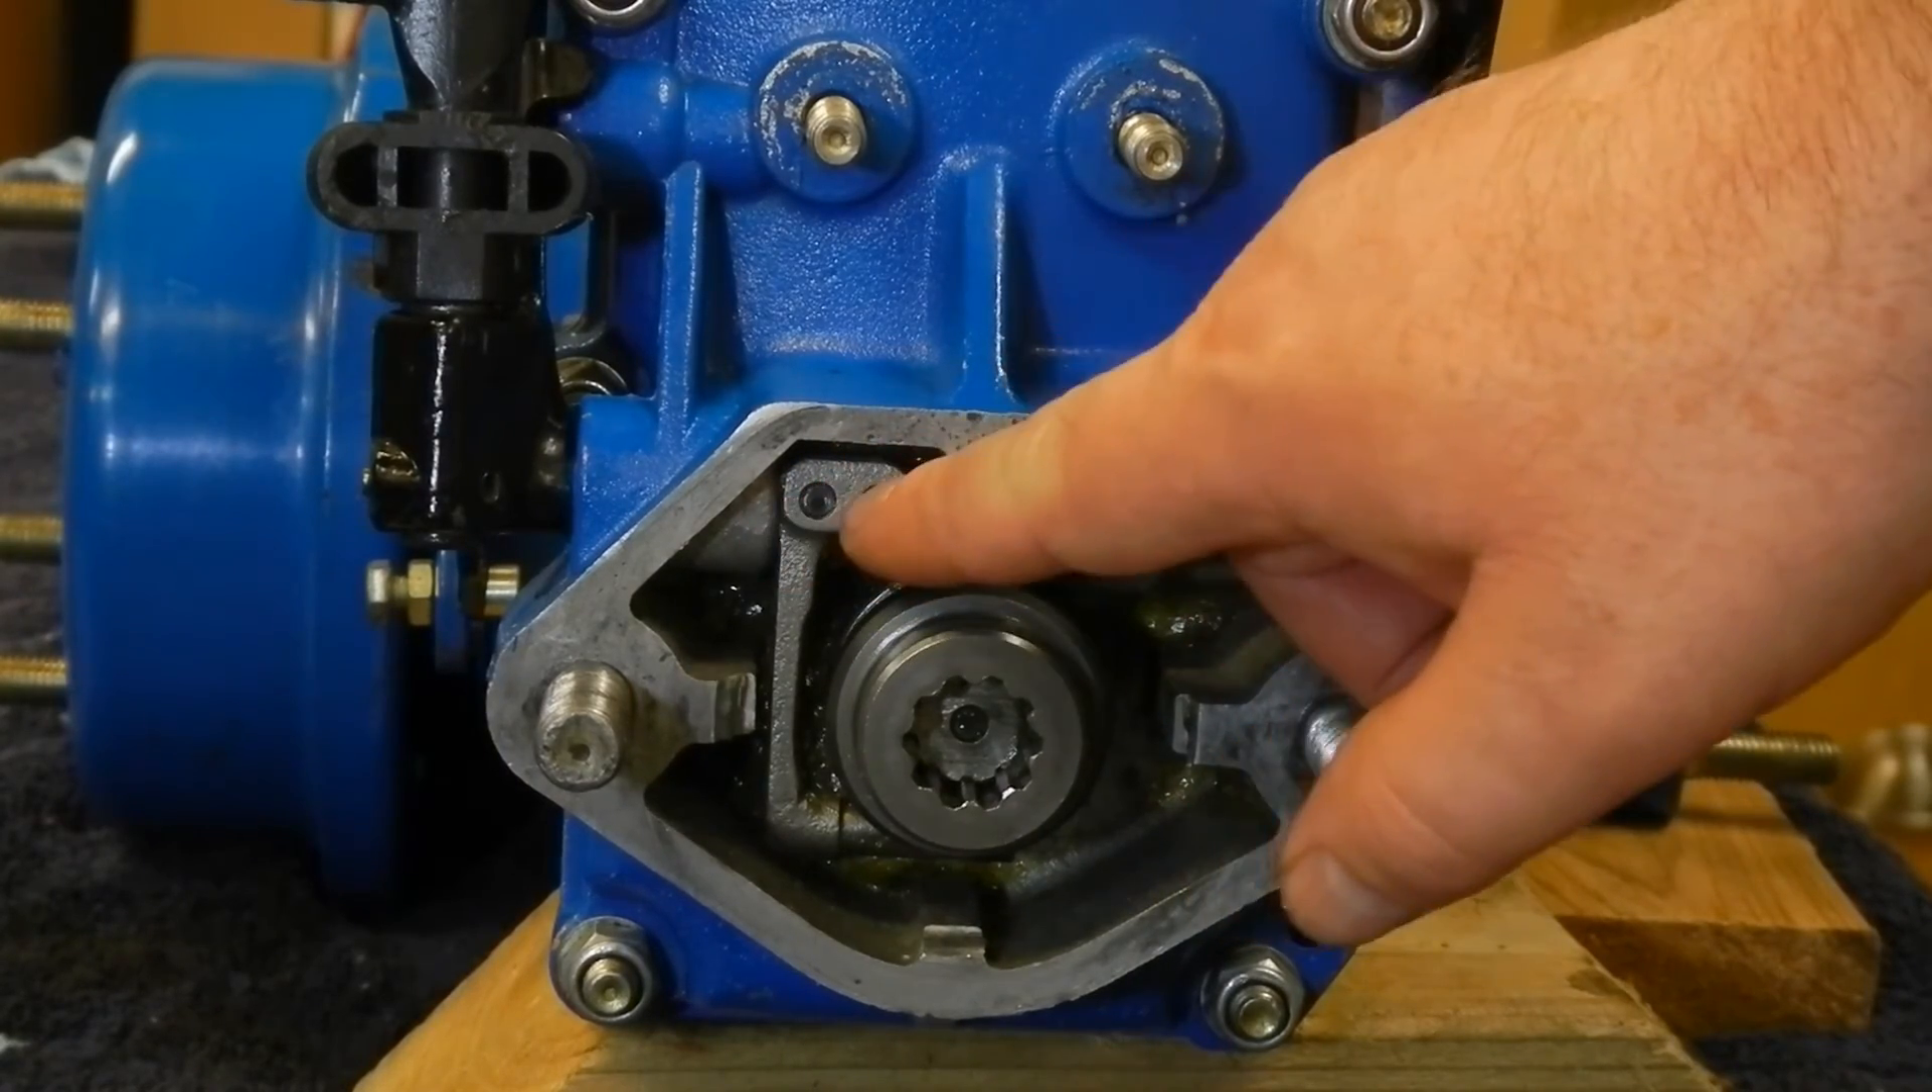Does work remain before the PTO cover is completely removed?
No.